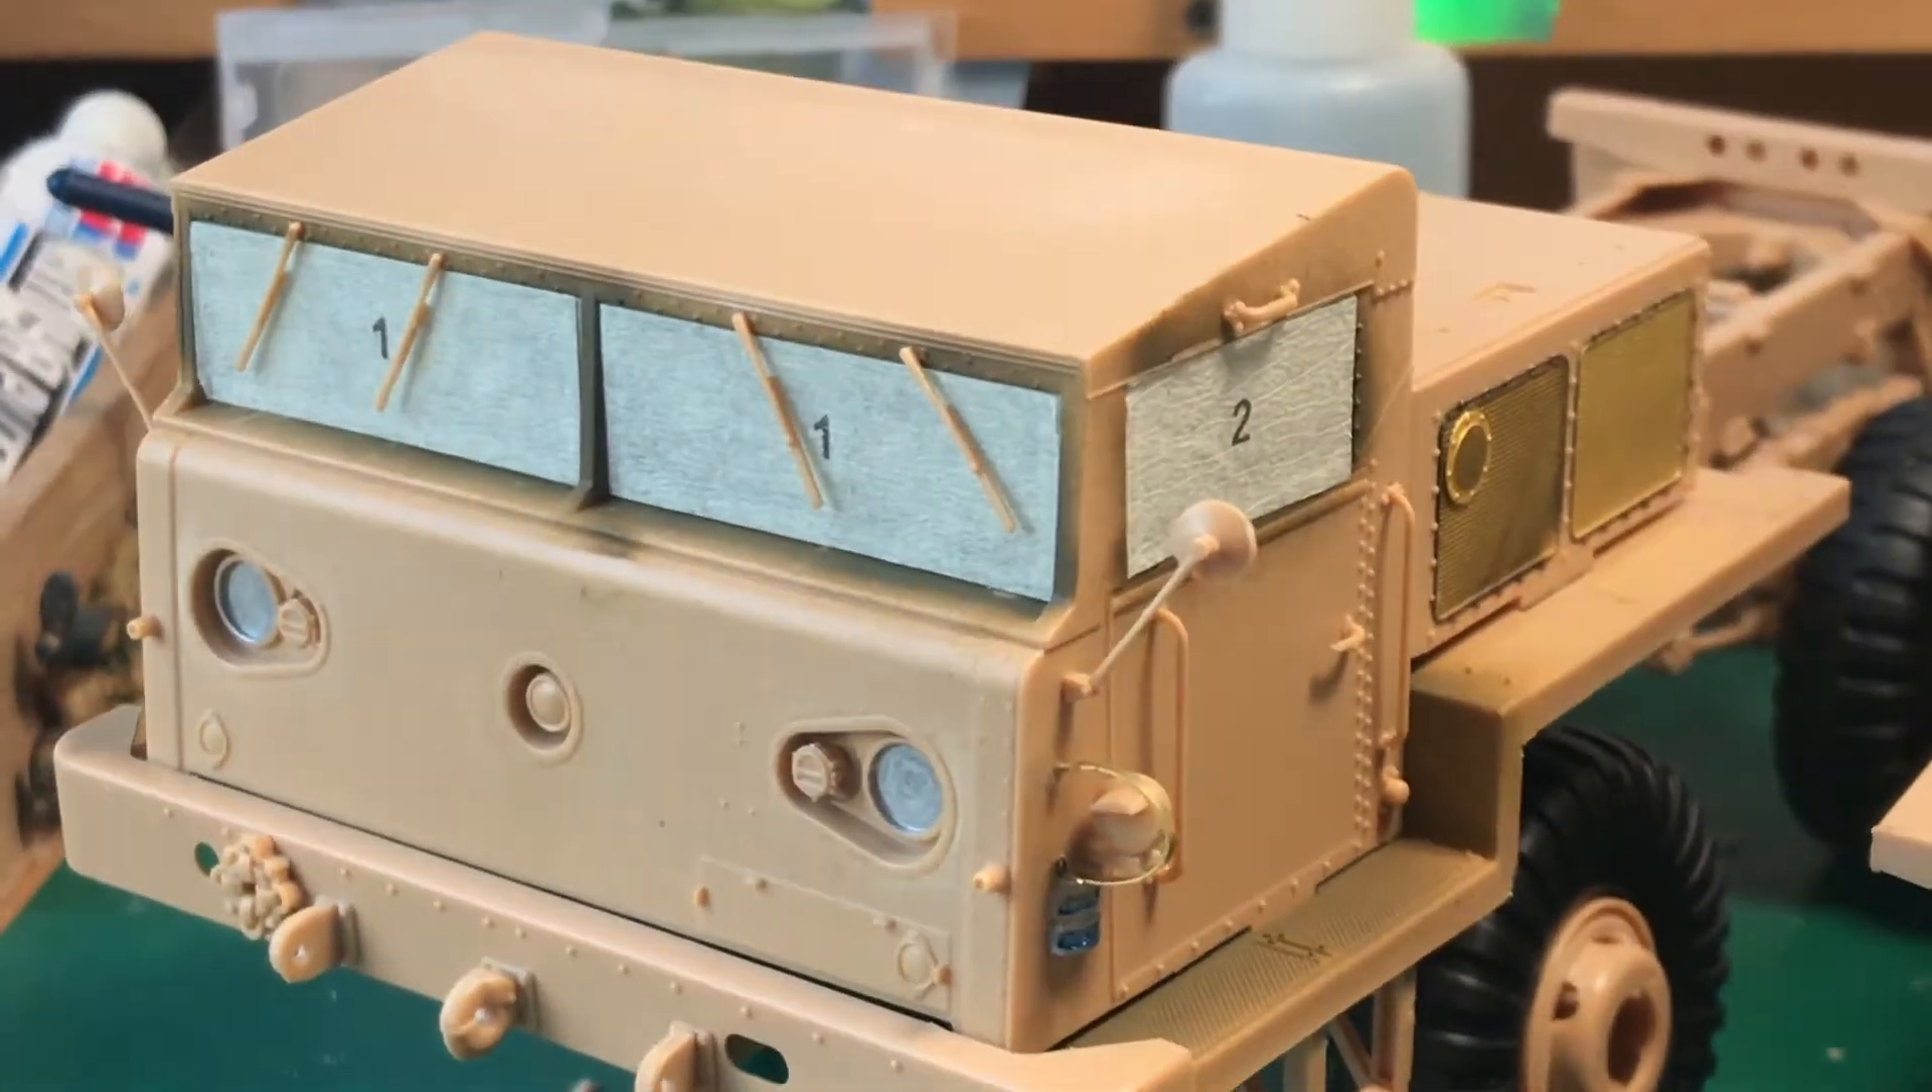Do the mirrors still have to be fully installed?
No.